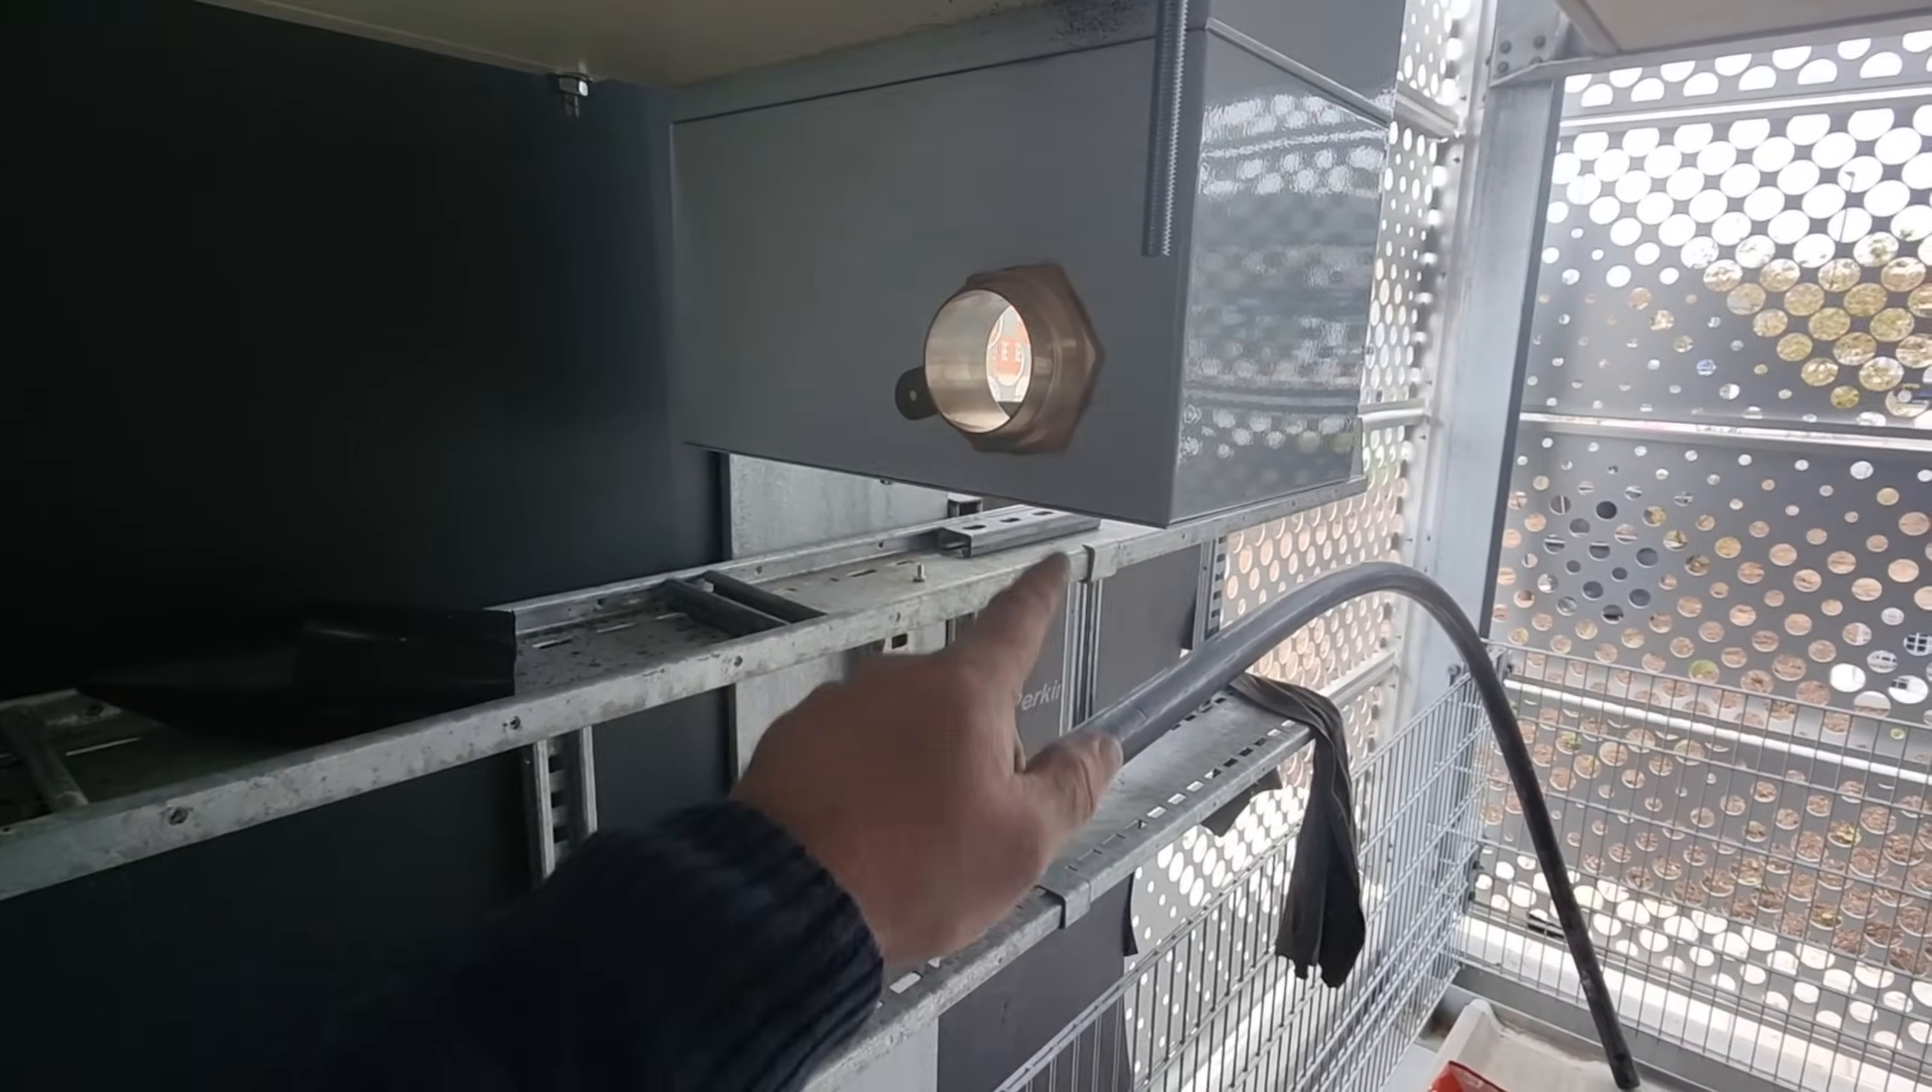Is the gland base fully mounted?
Yes.